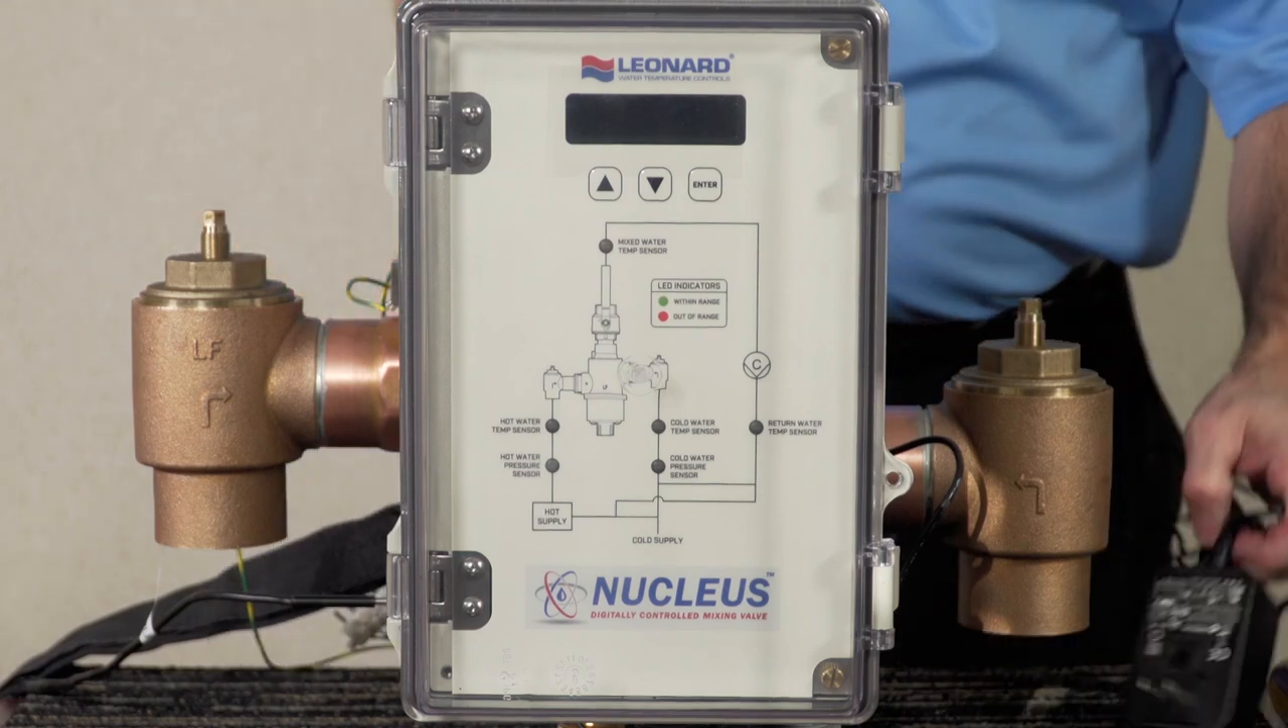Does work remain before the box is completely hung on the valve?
No.